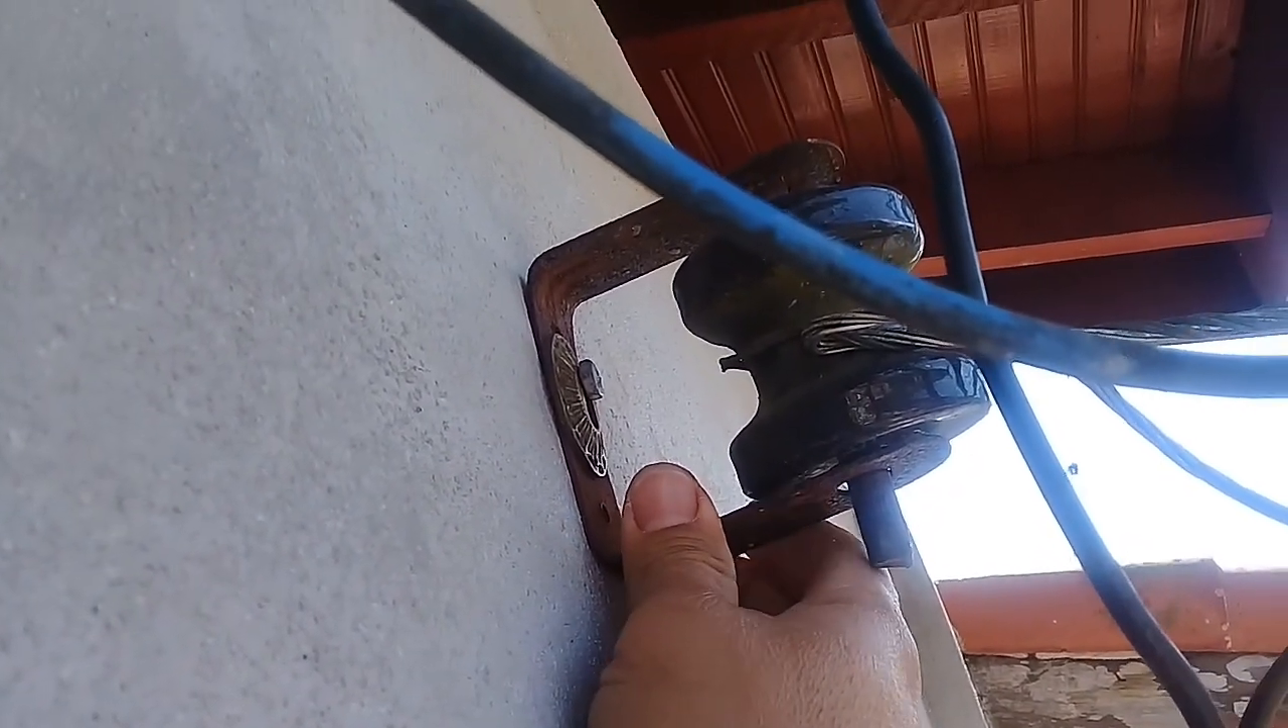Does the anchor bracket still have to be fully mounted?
No.